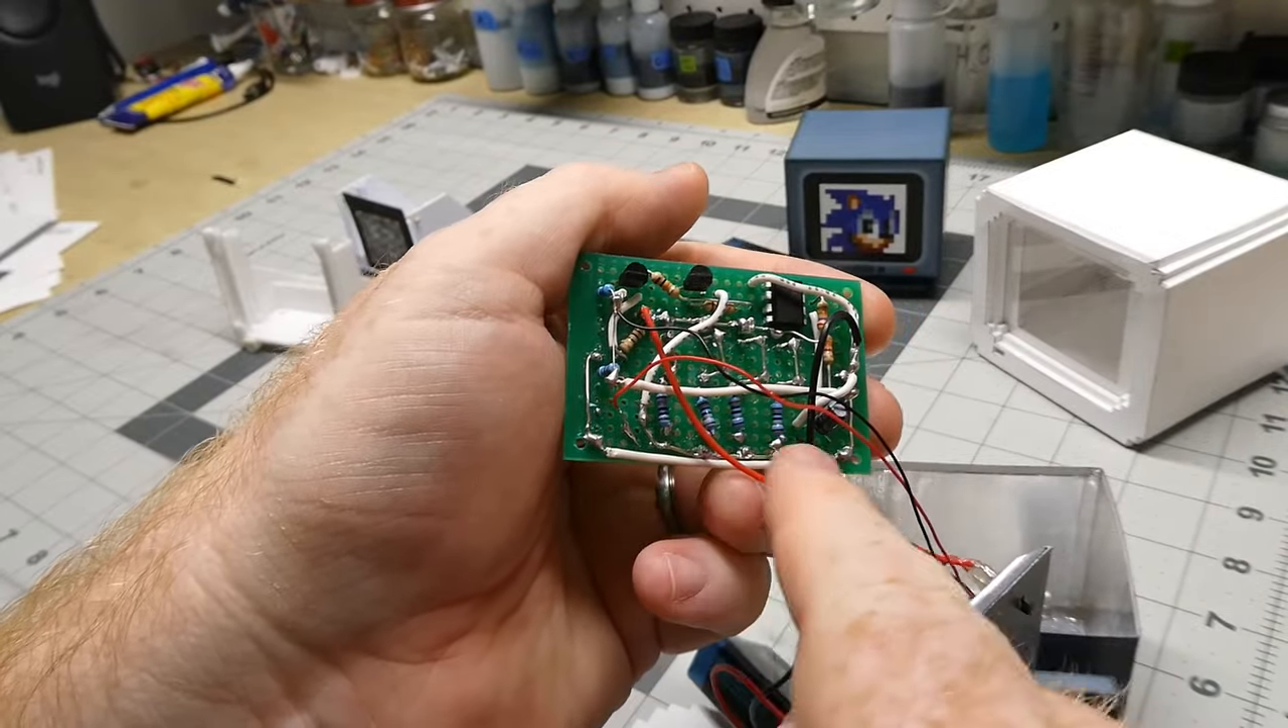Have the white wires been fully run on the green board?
Yes.